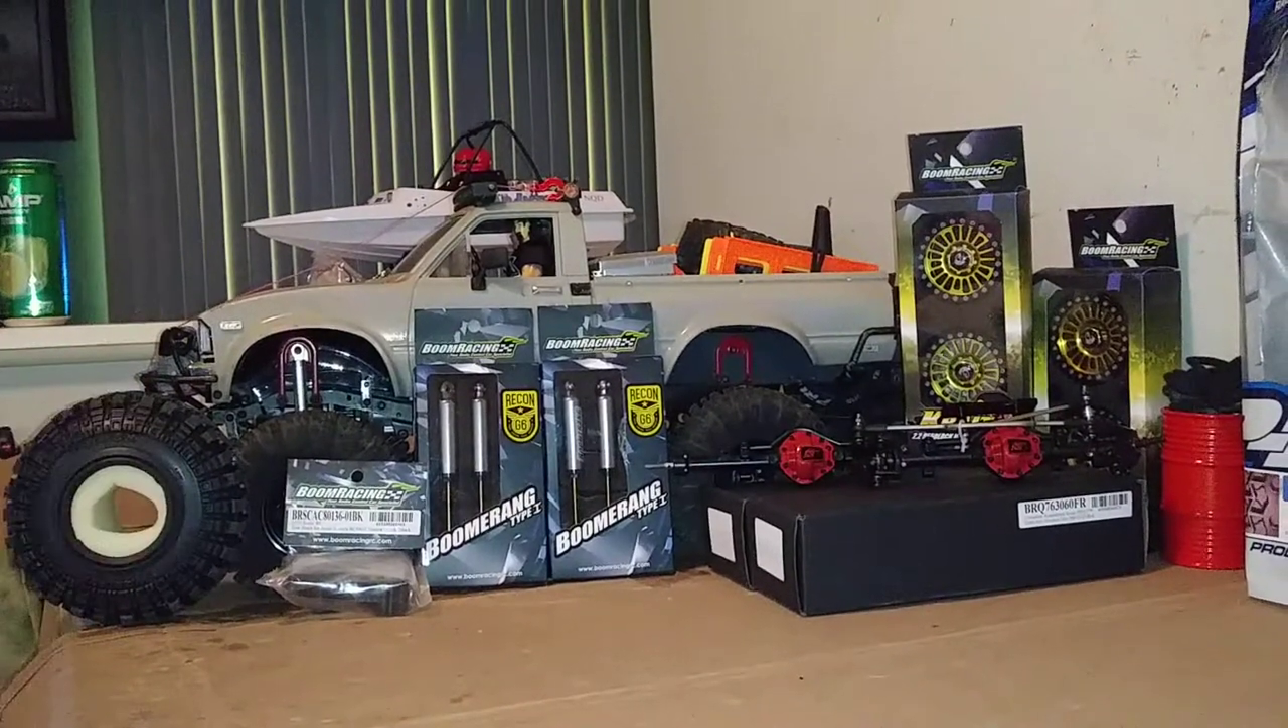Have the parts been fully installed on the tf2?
No.